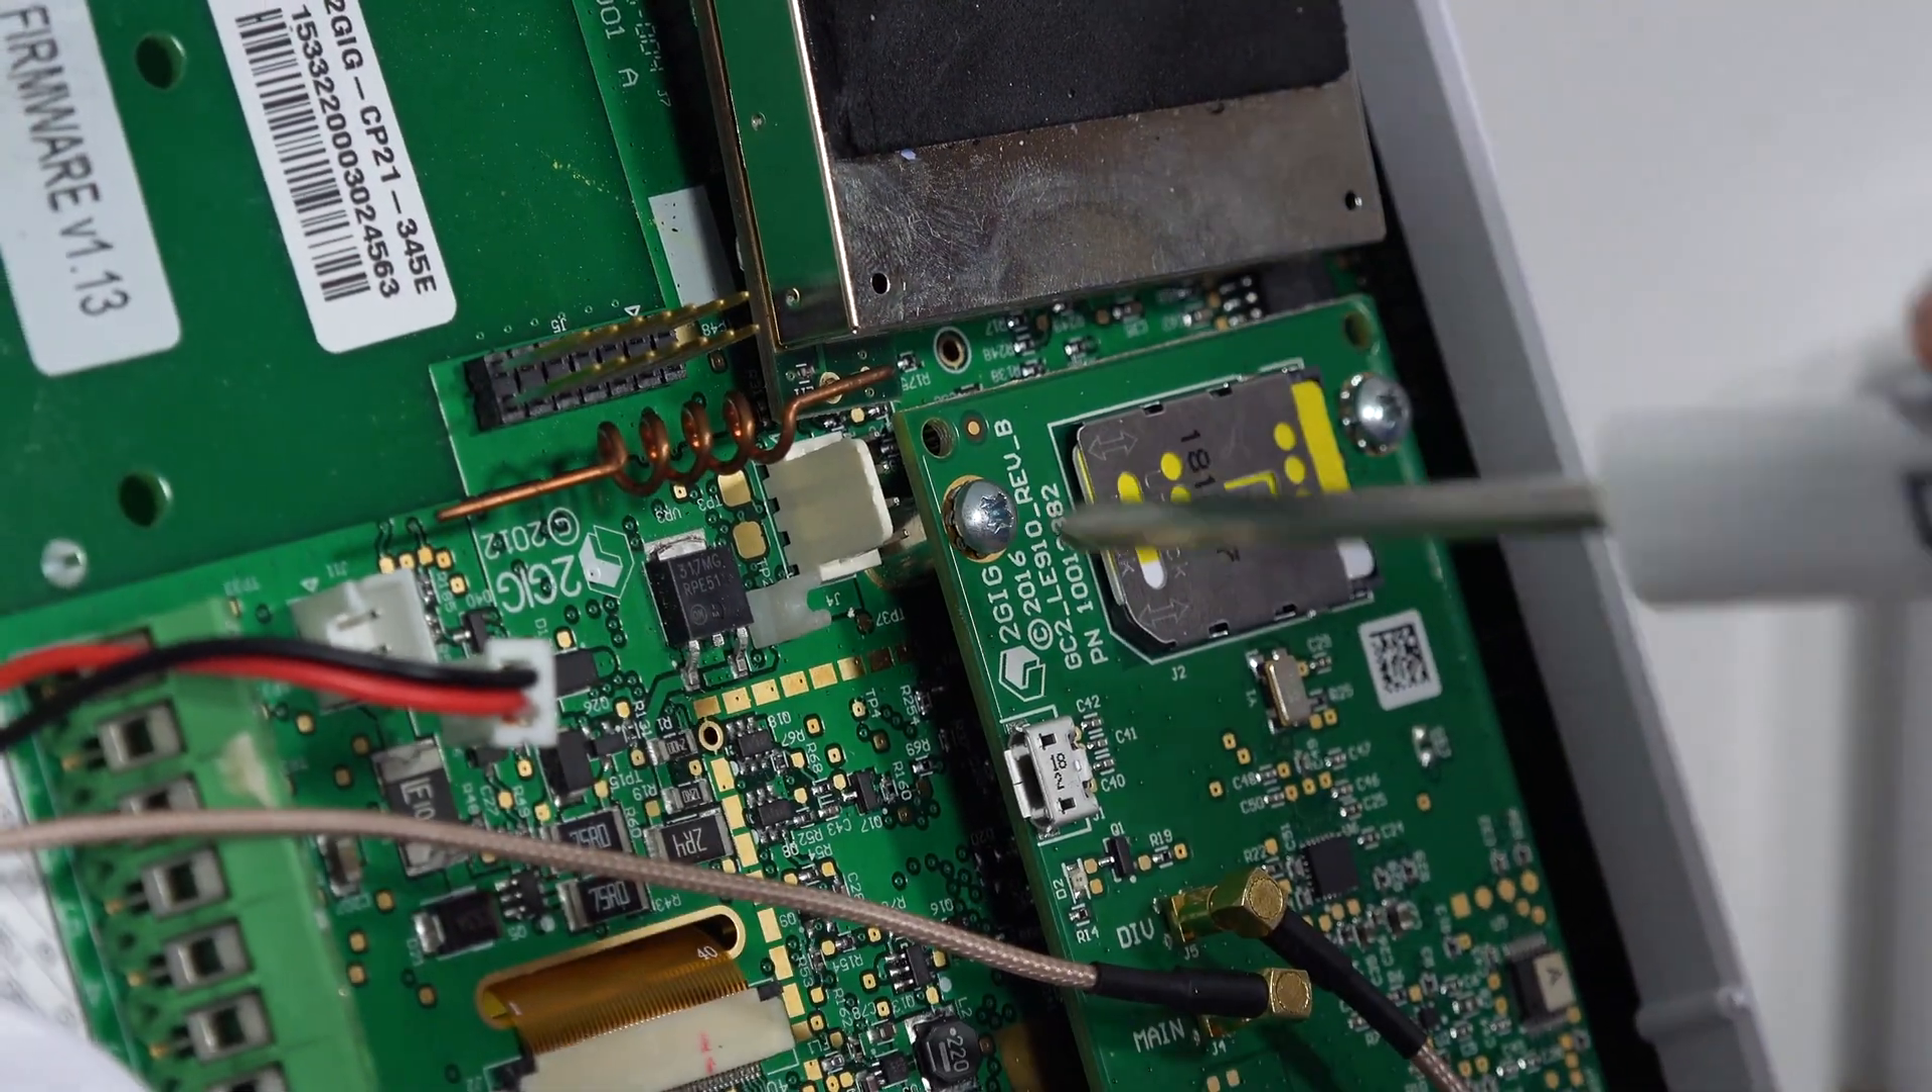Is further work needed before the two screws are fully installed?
No.